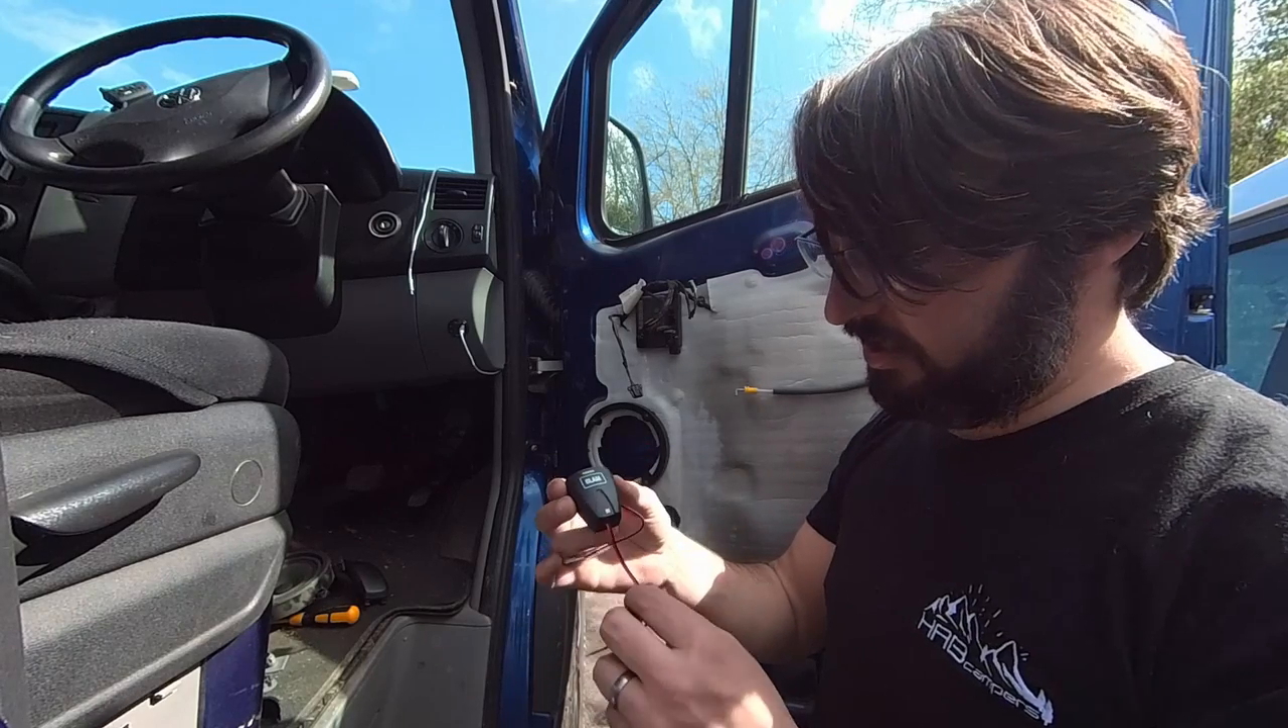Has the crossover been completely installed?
No.